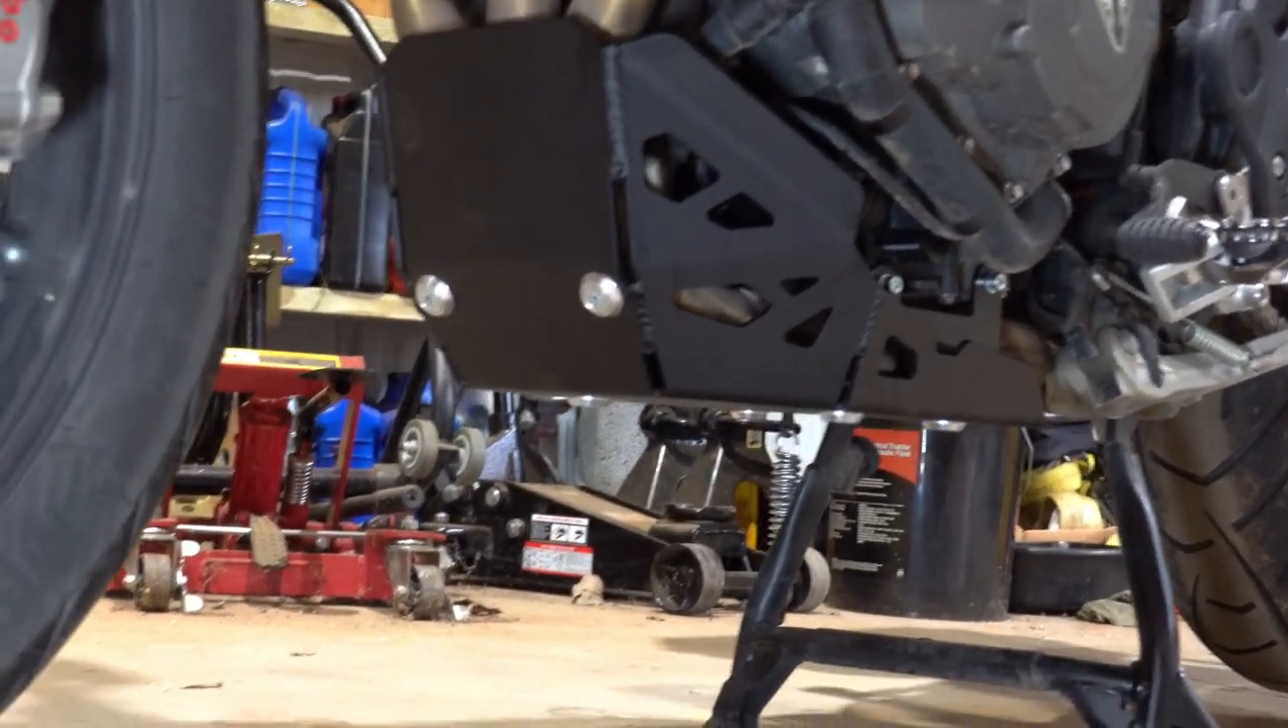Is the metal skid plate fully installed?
Yes.